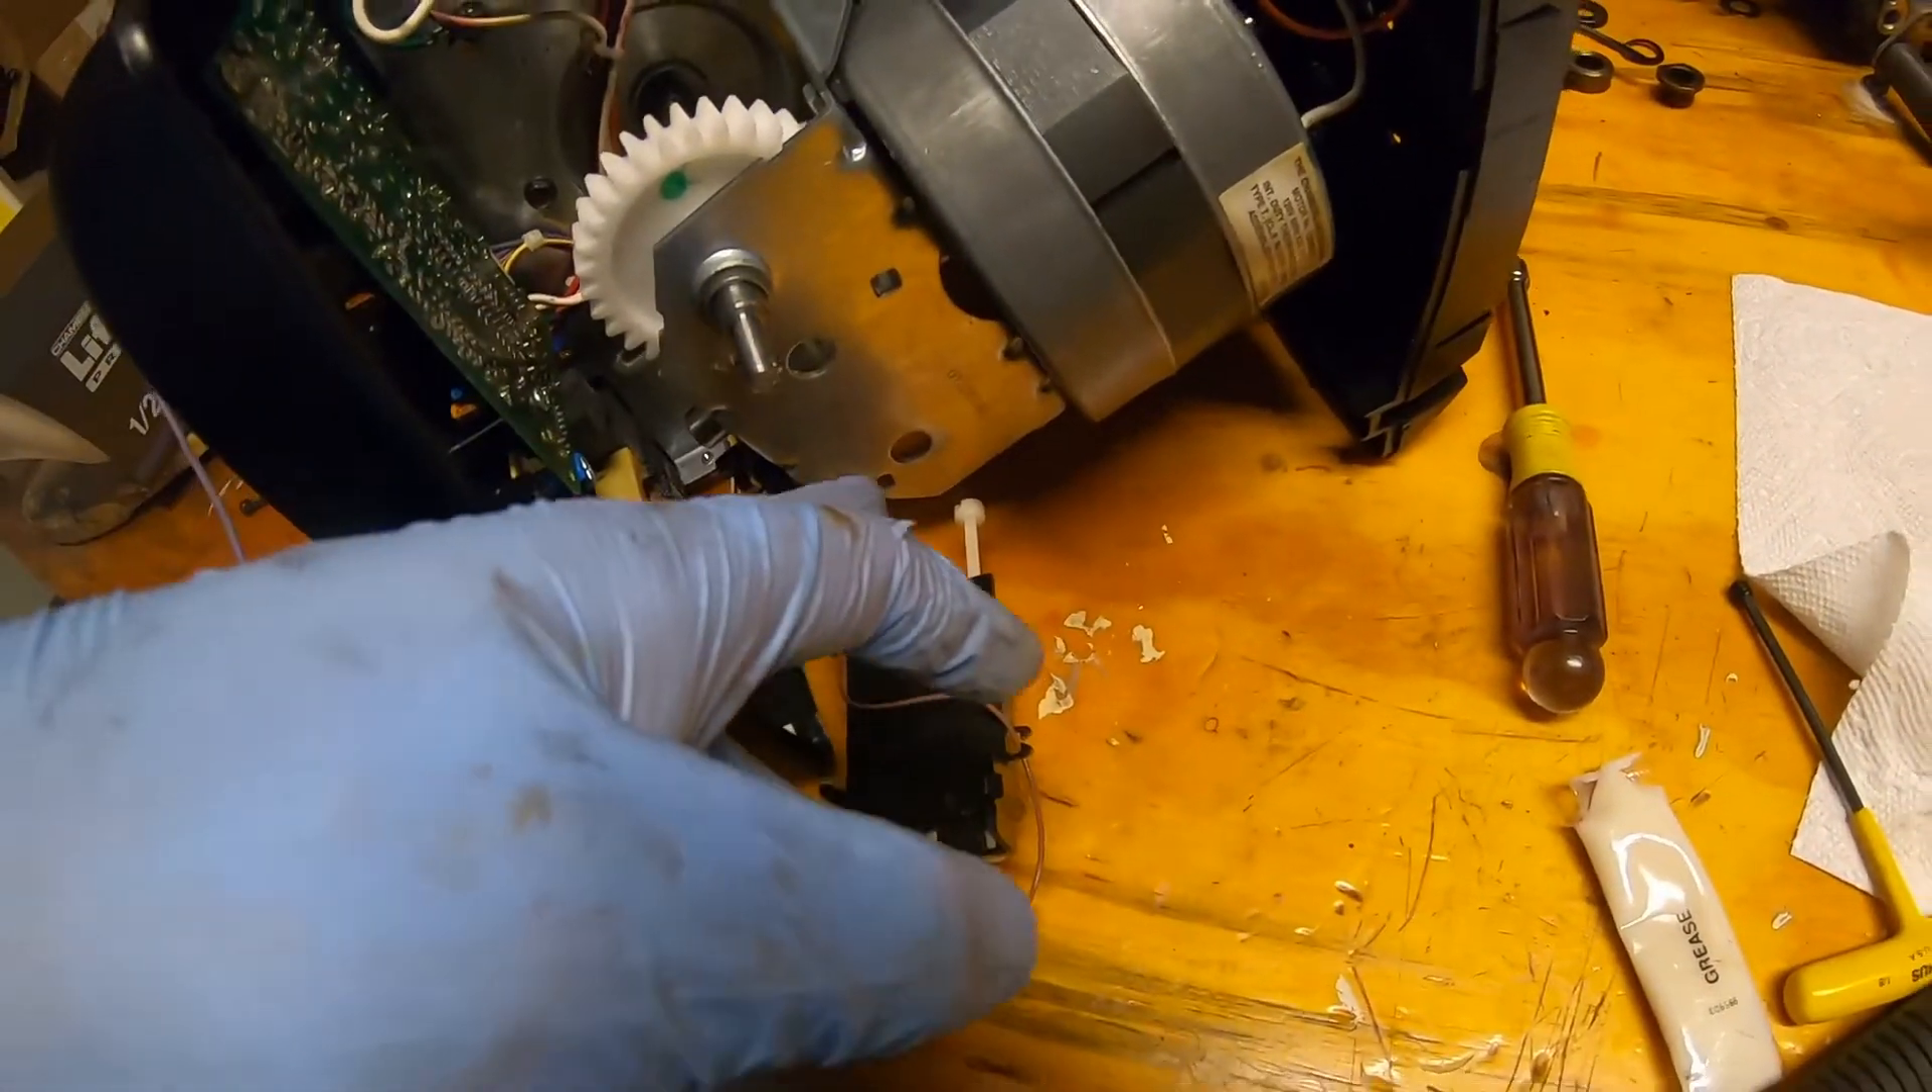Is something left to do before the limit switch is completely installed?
Yes.